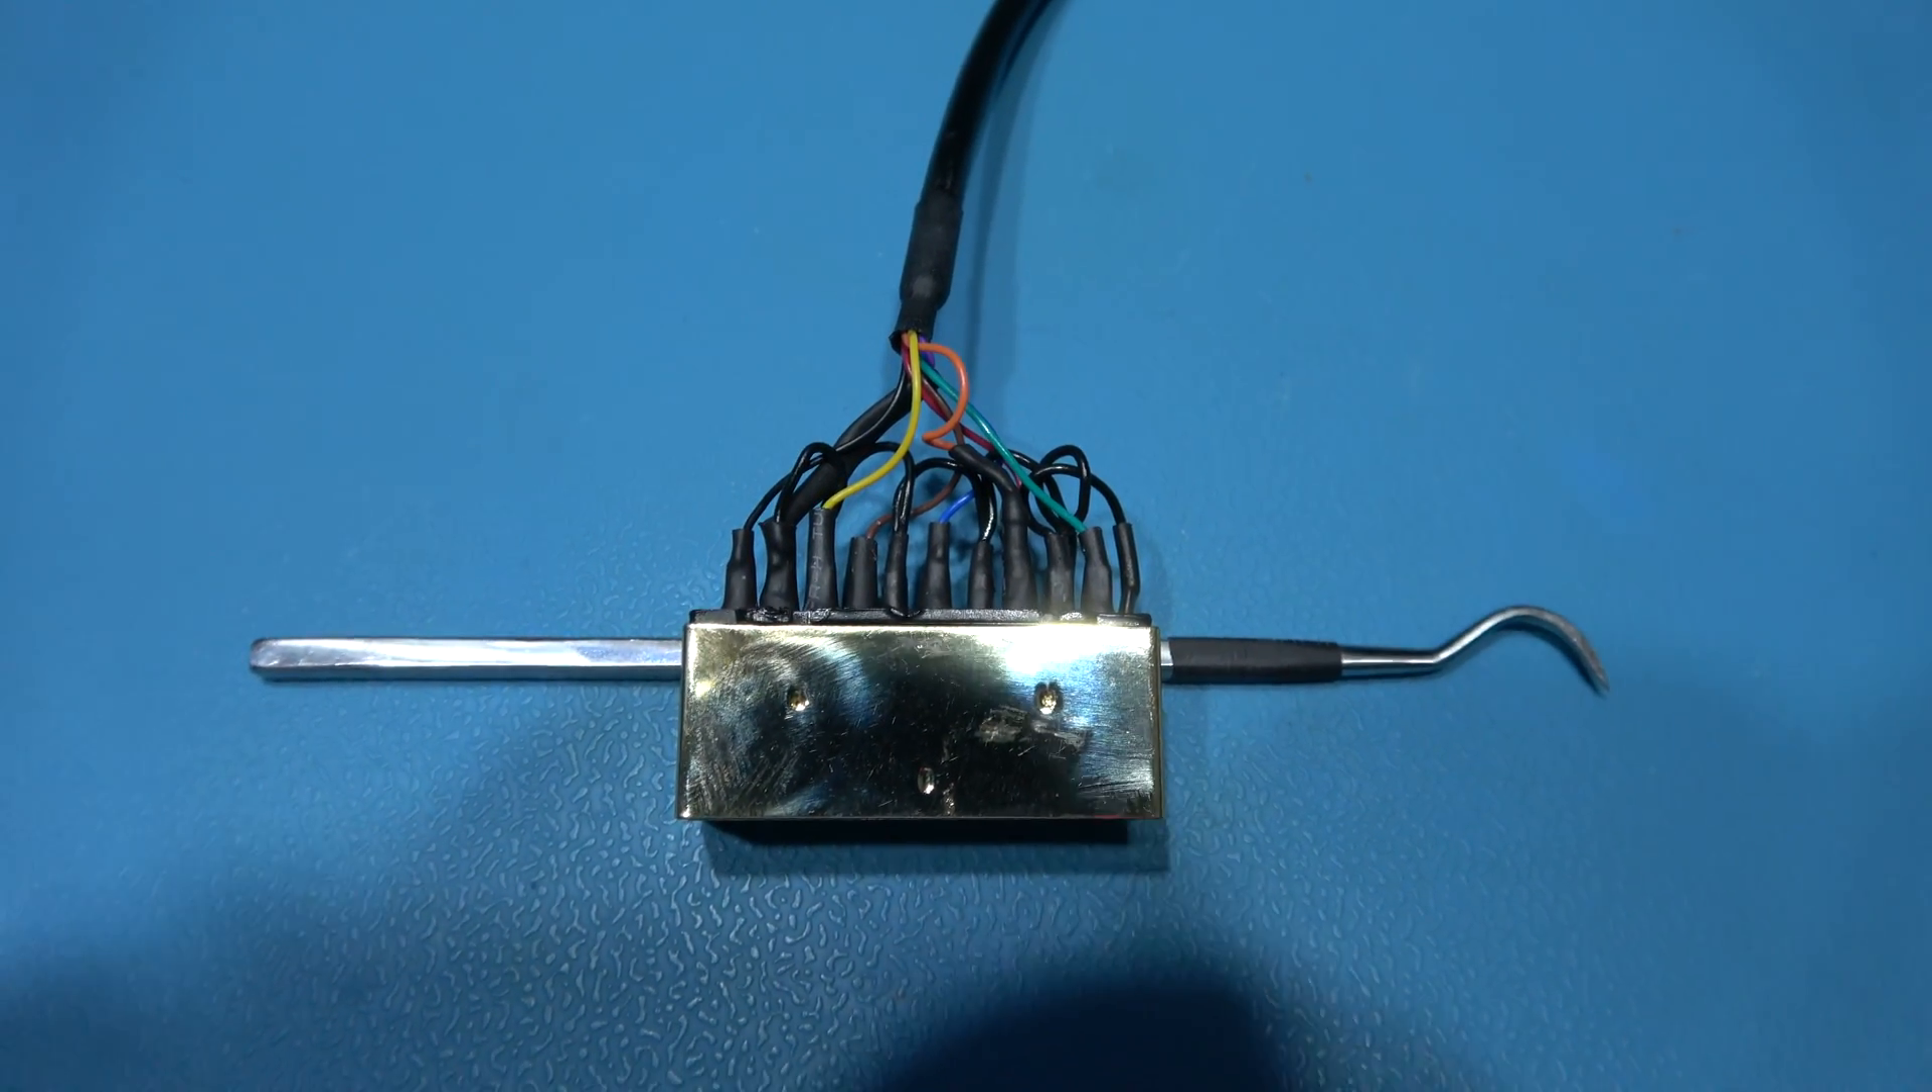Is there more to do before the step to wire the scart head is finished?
No.